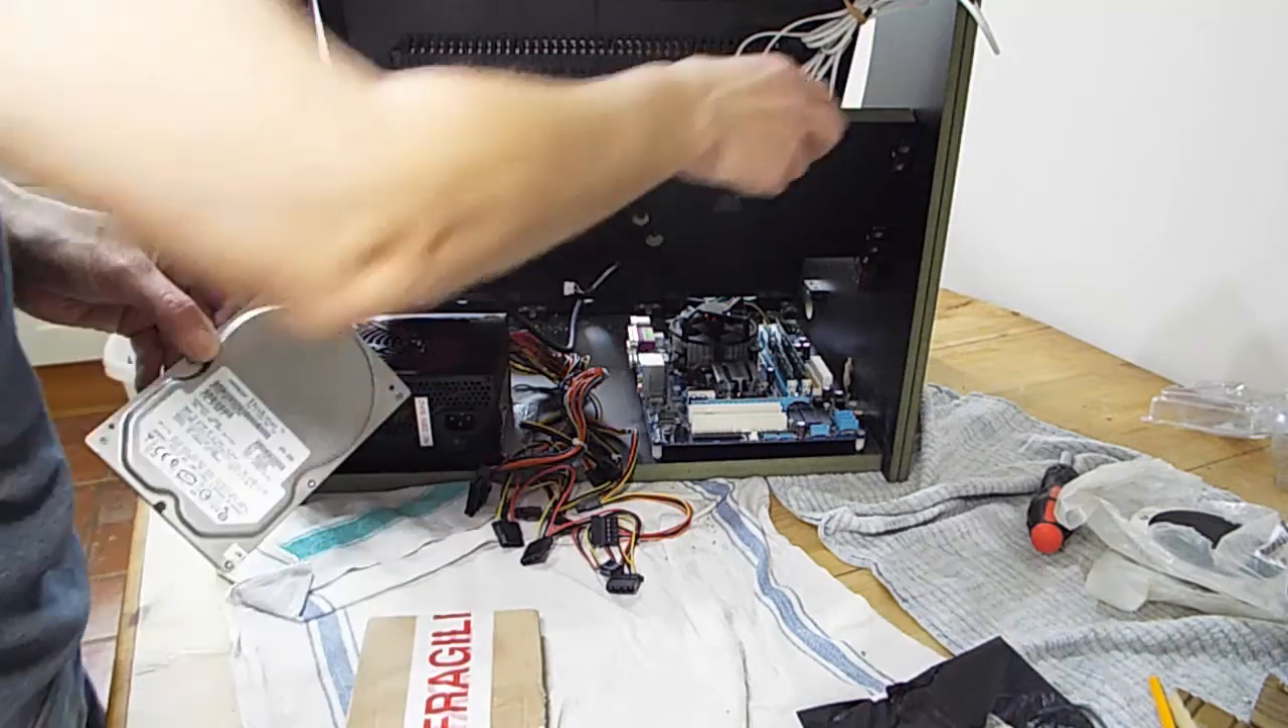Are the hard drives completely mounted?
No.